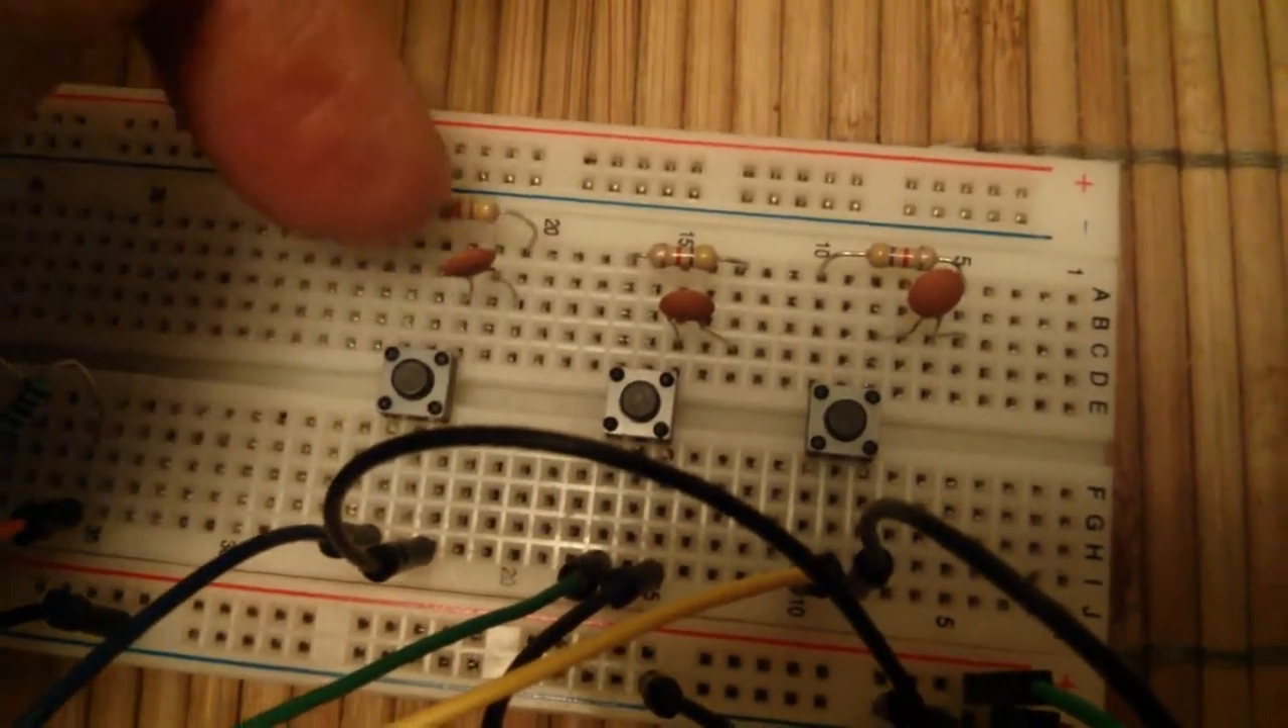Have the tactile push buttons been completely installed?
Yes.